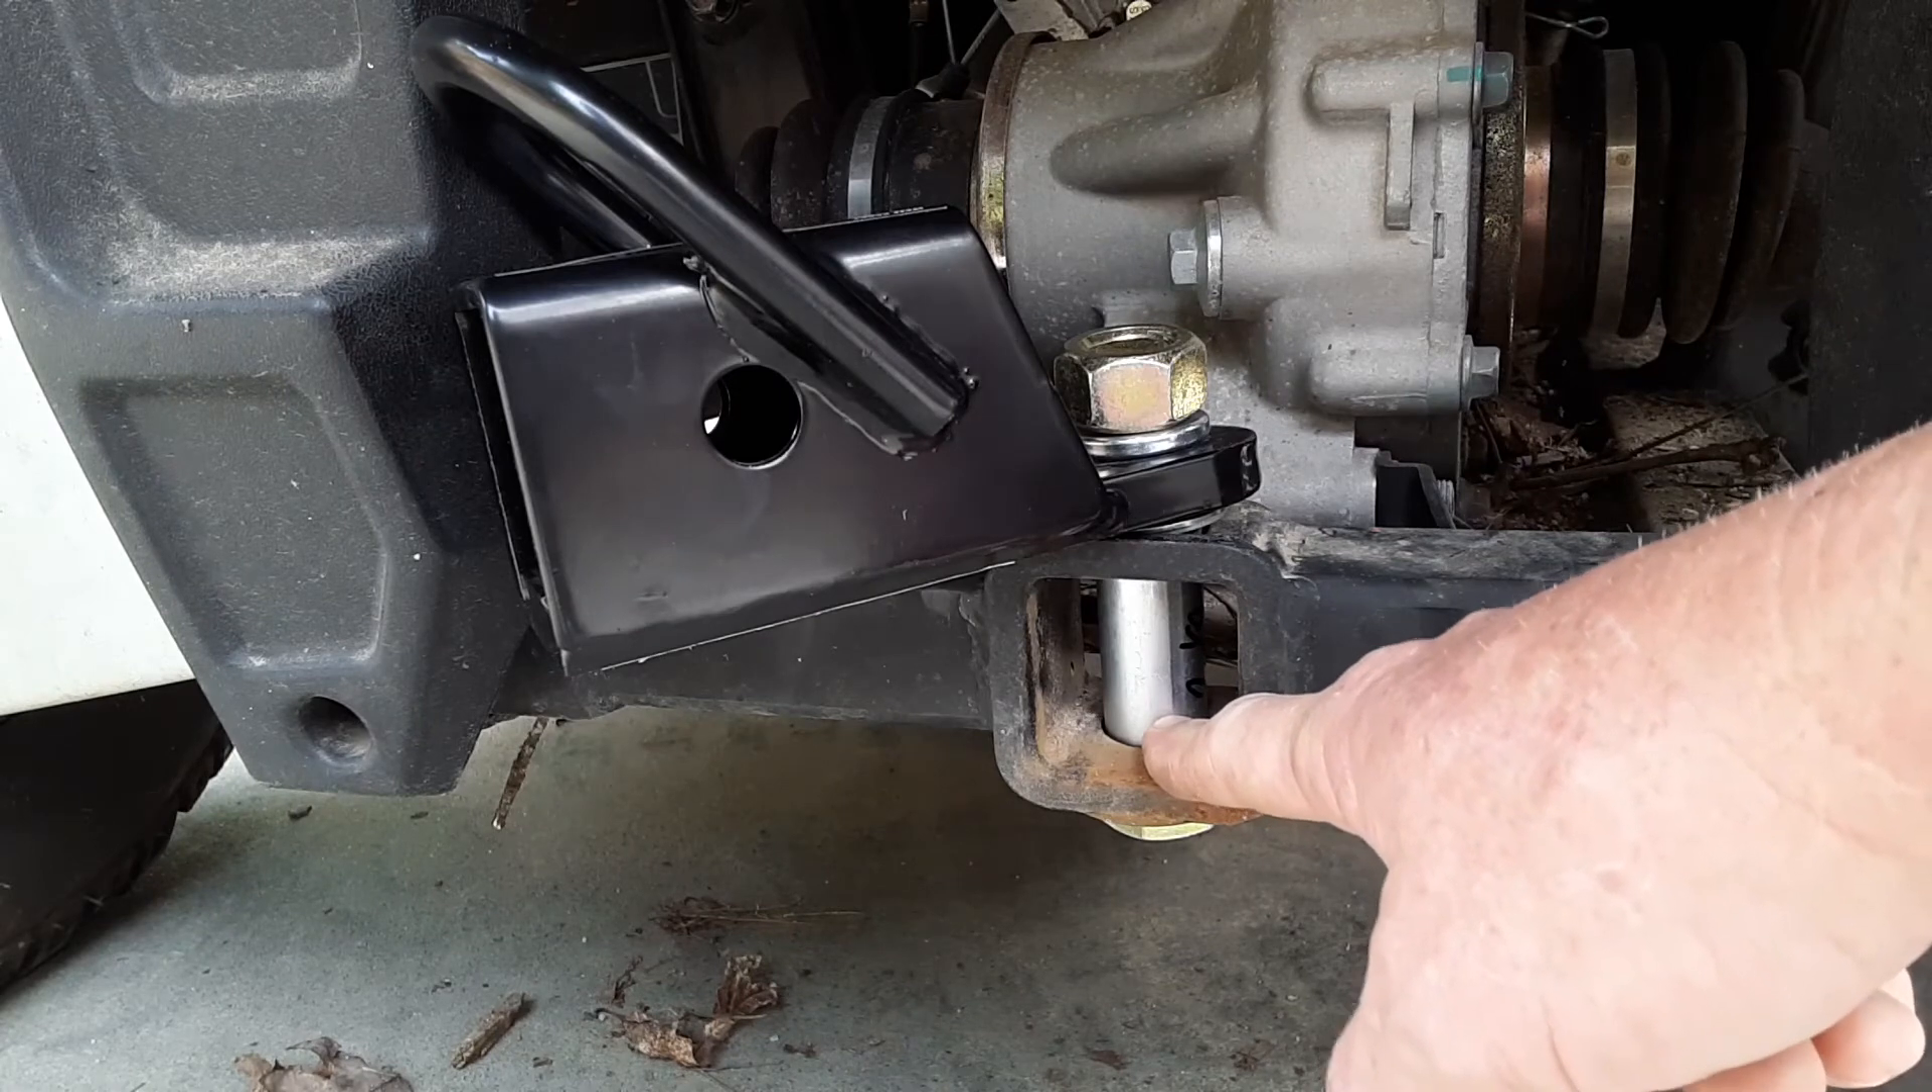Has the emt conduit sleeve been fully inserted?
Yes.